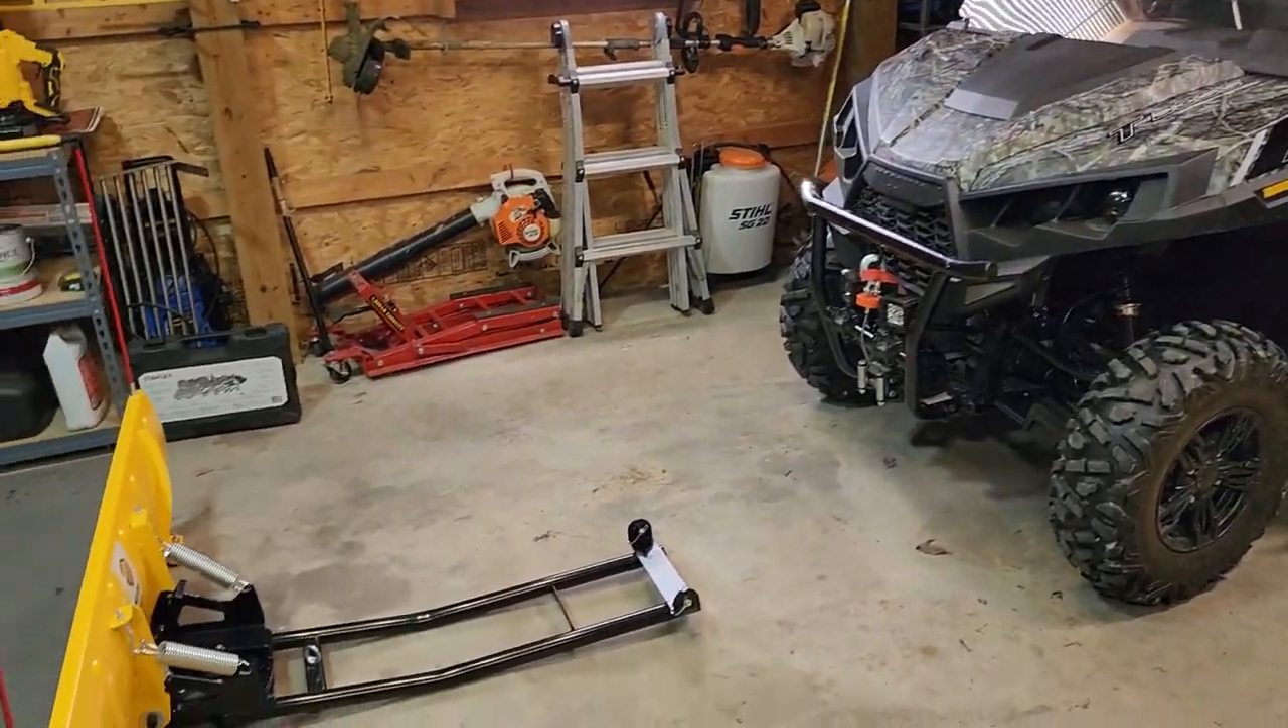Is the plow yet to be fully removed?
No.